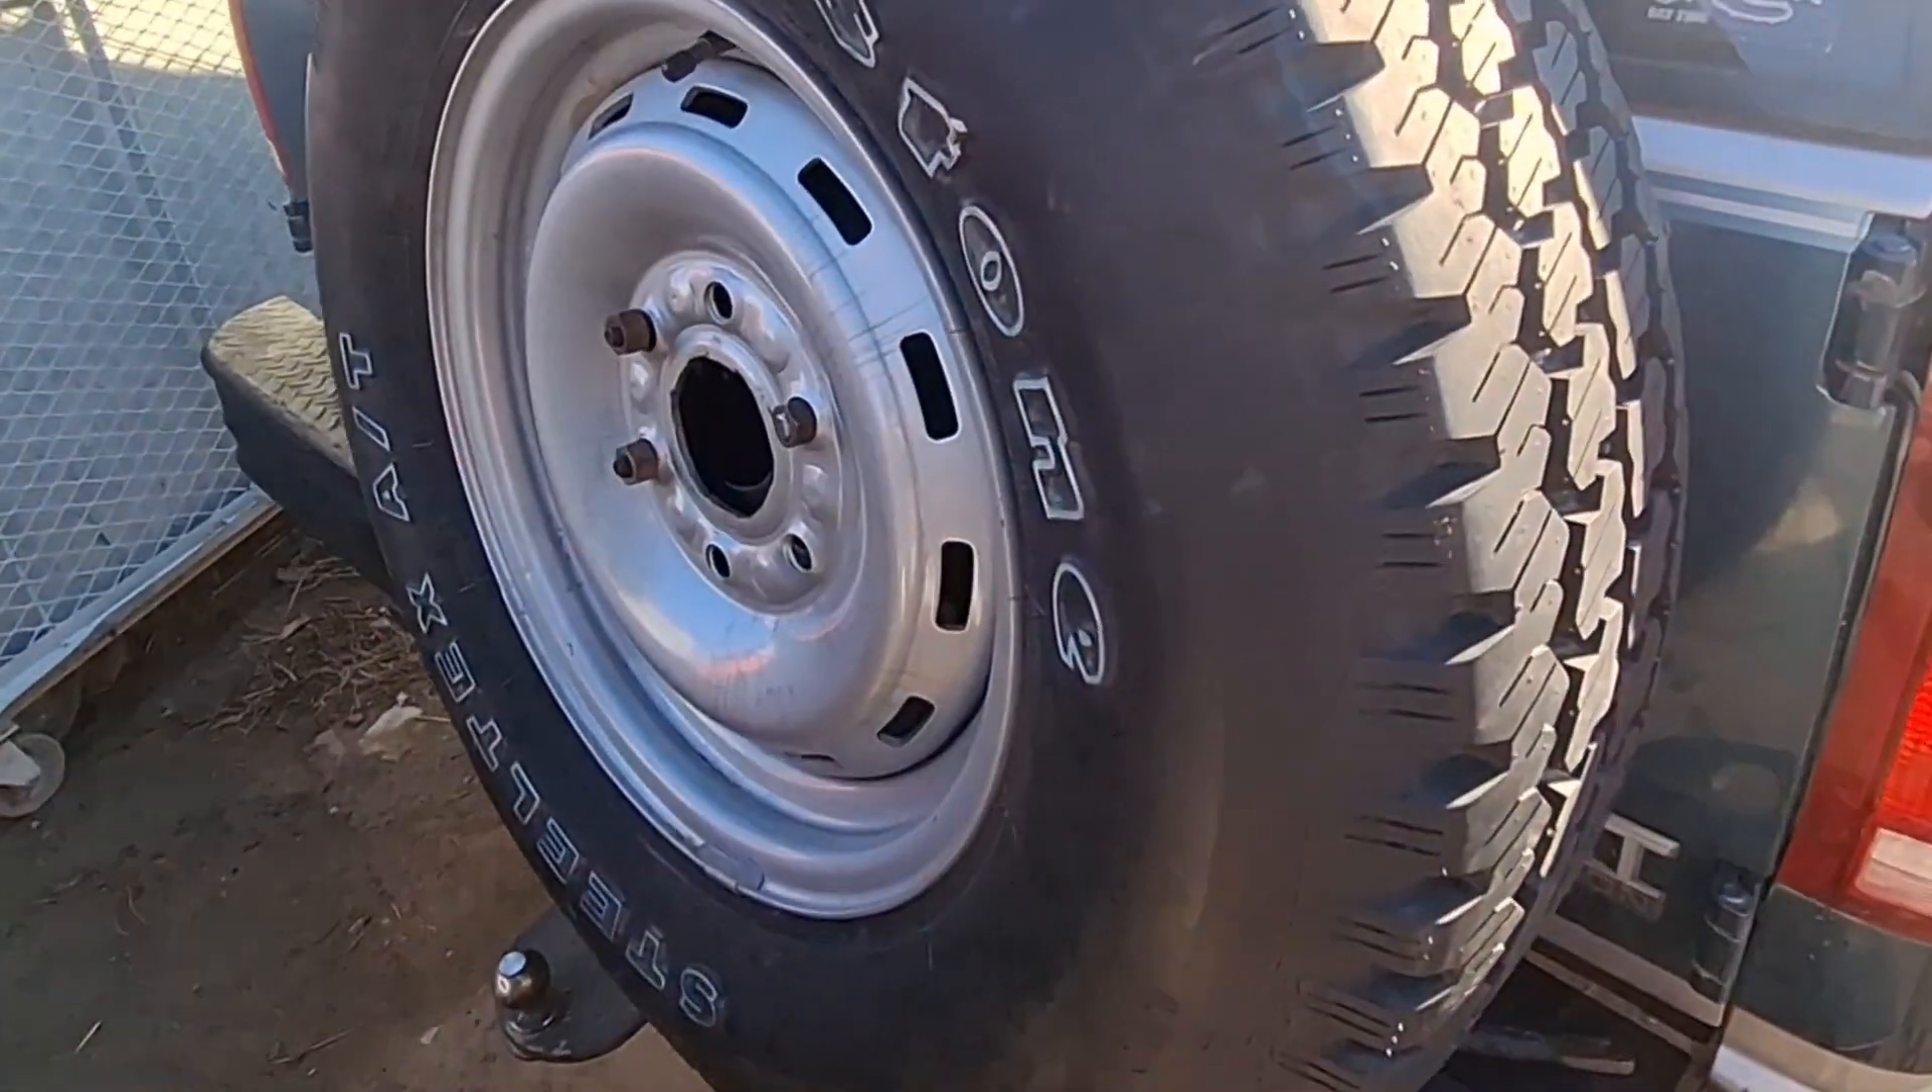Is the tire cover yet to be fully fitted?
Yes.